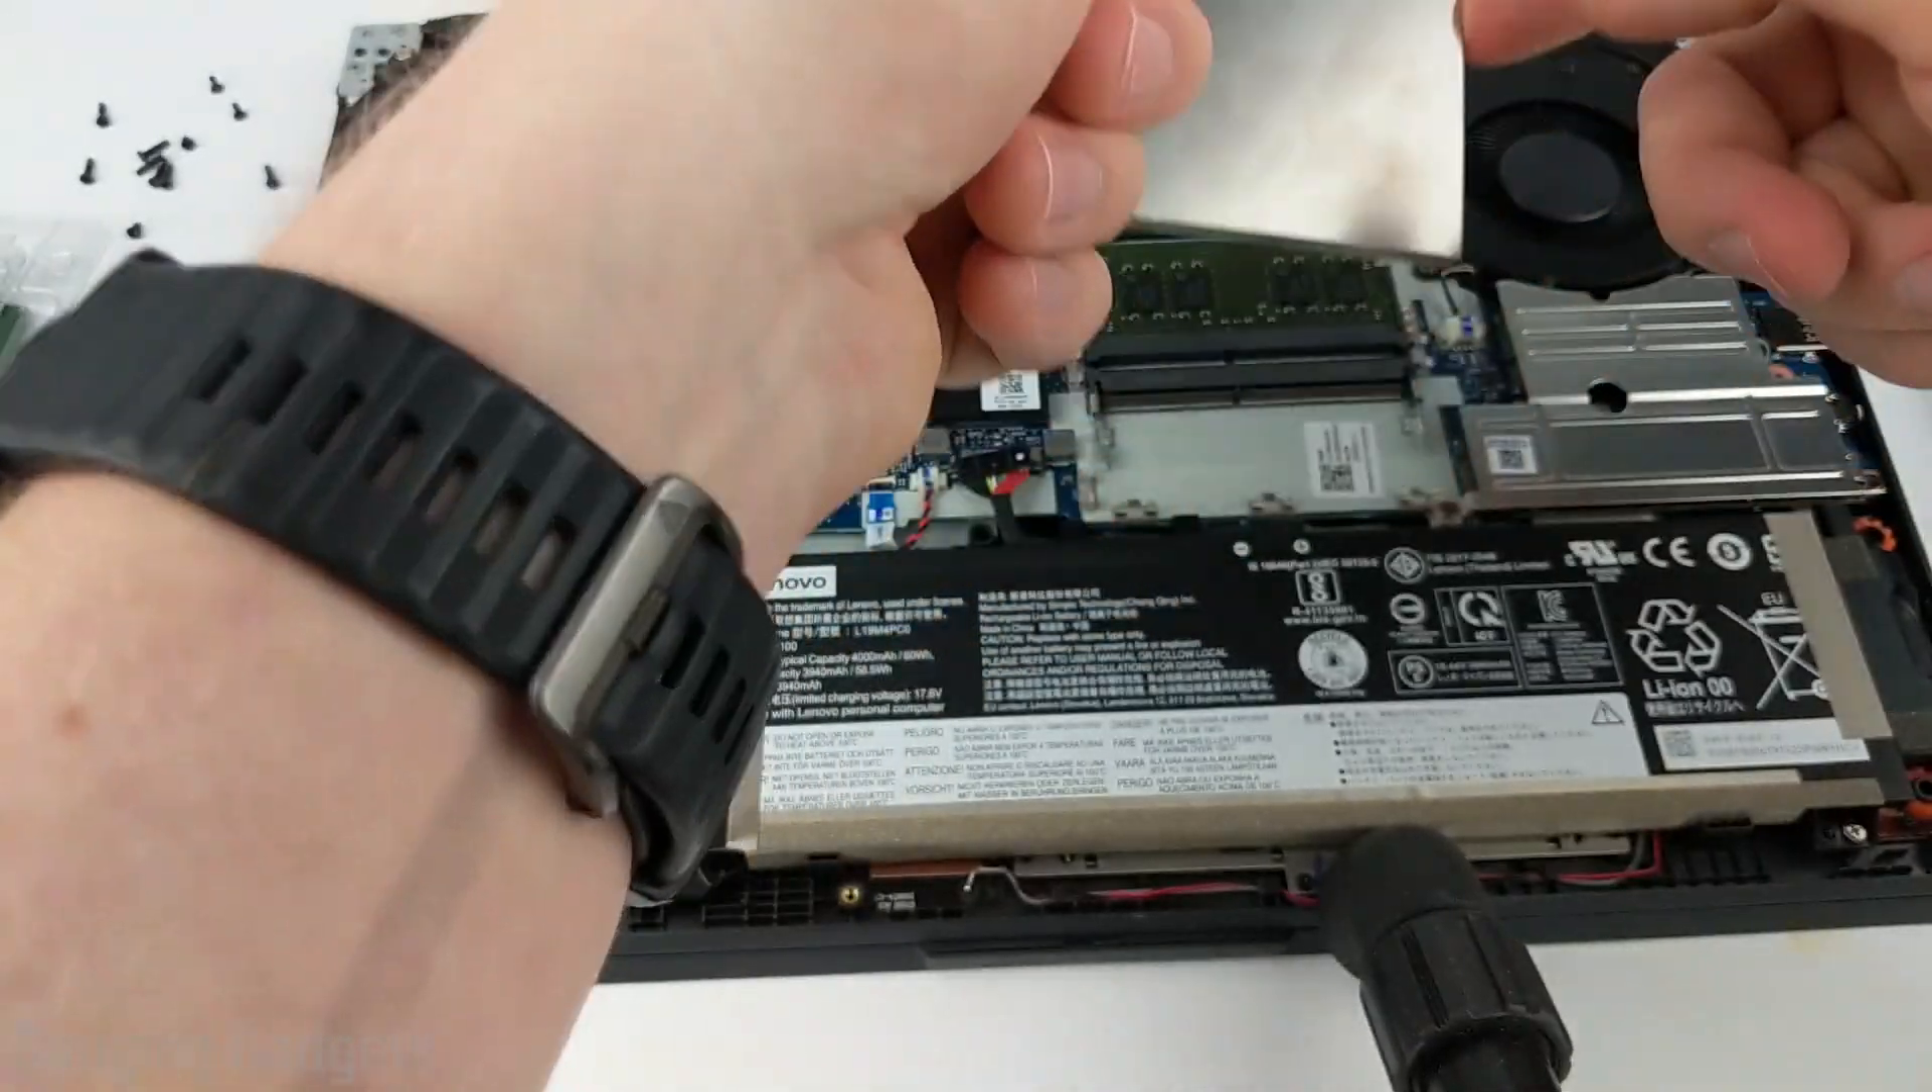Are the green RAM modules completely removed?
No.